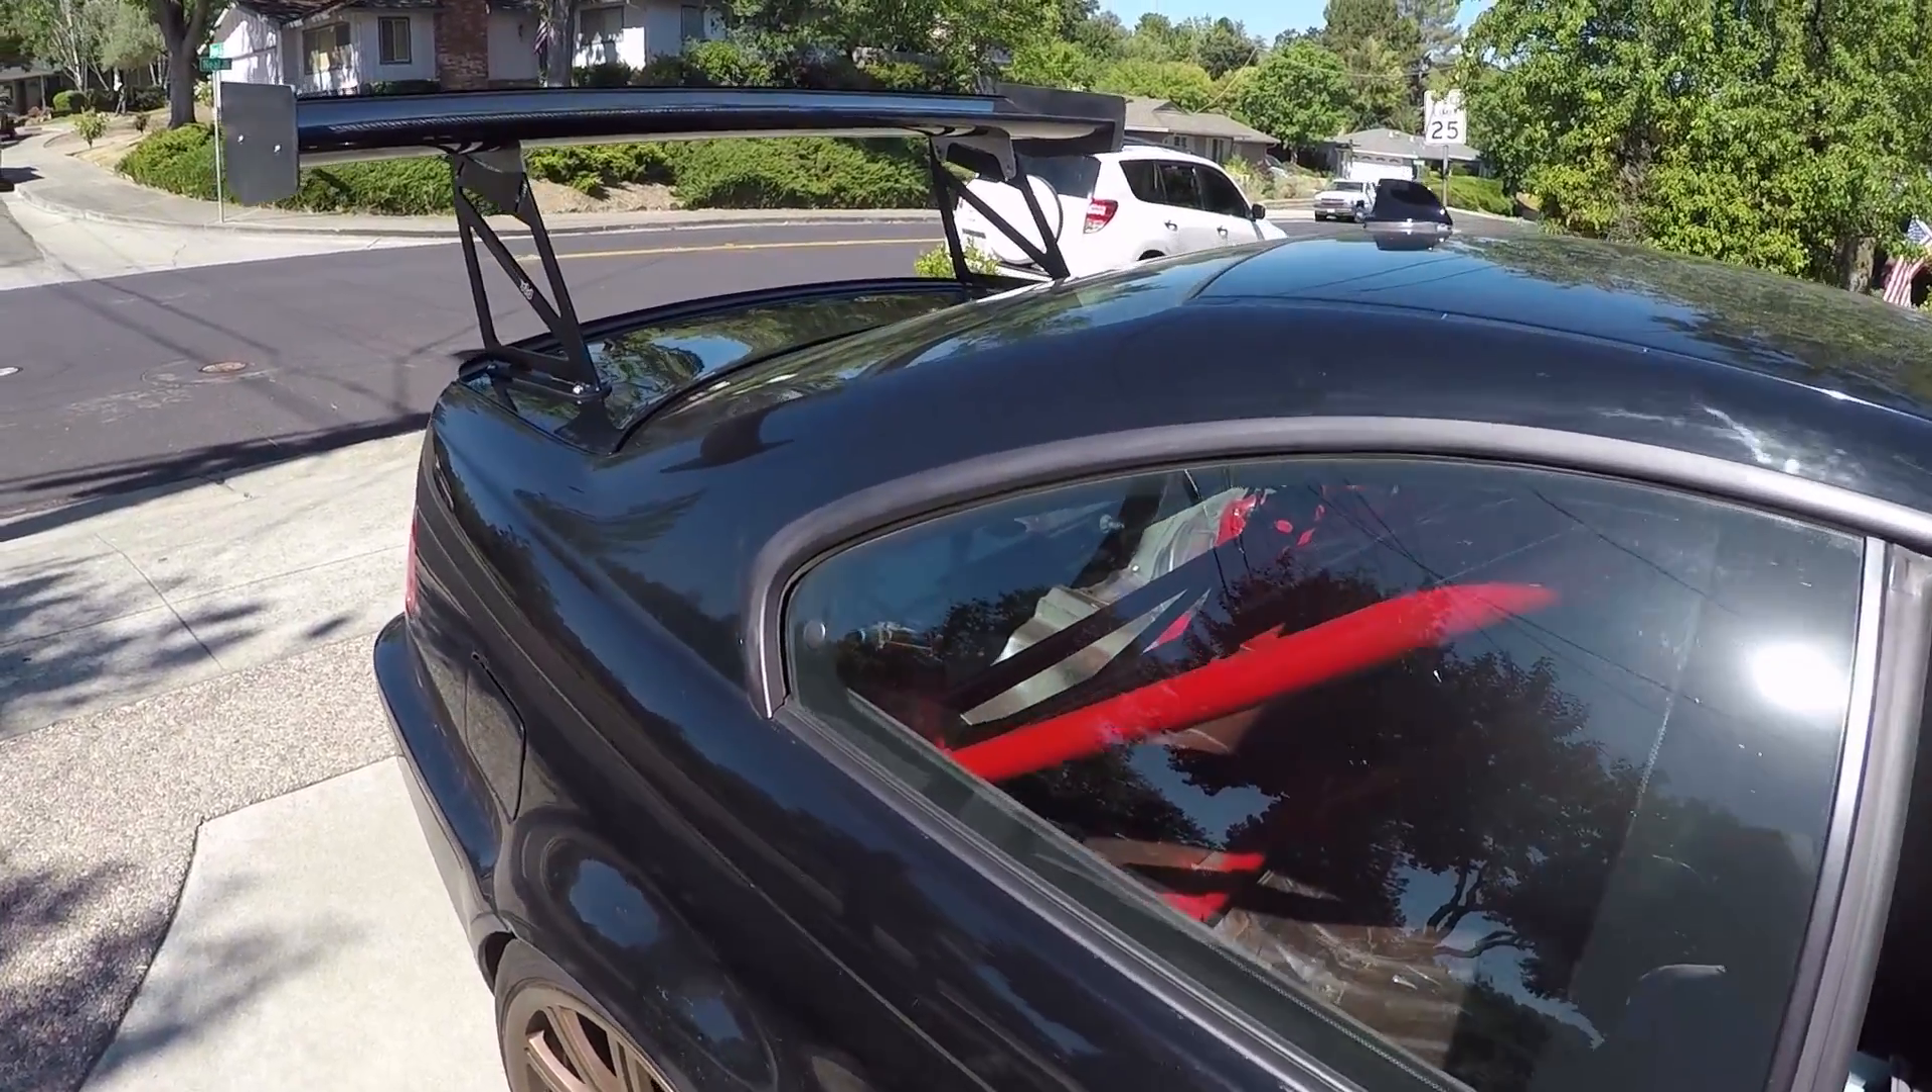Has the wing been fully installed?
Yes.